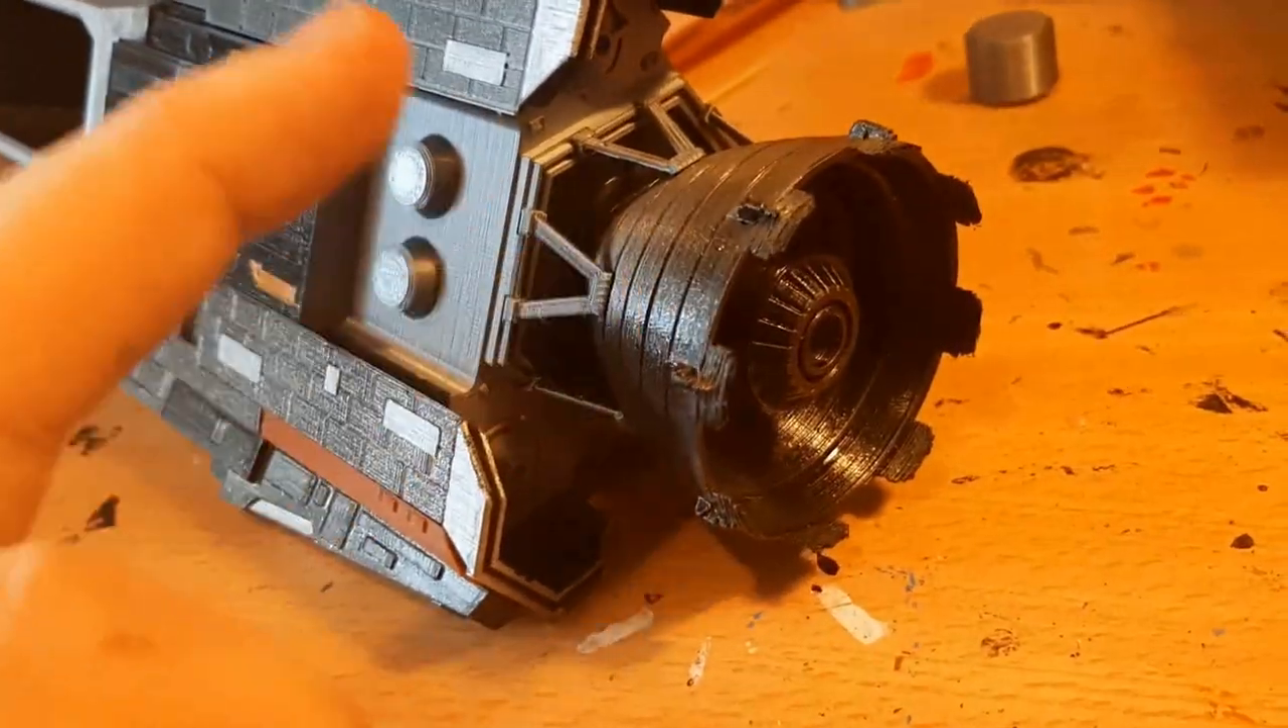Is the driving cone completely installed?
Yes.